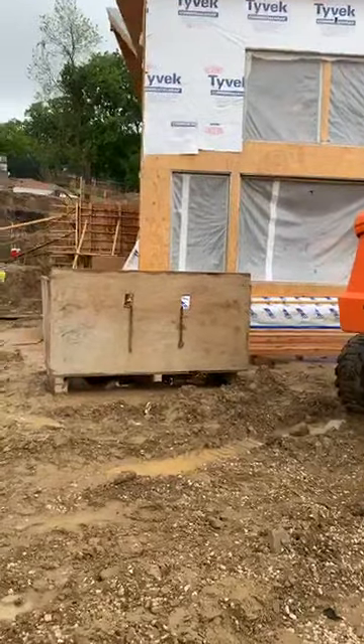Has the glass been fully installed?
No.